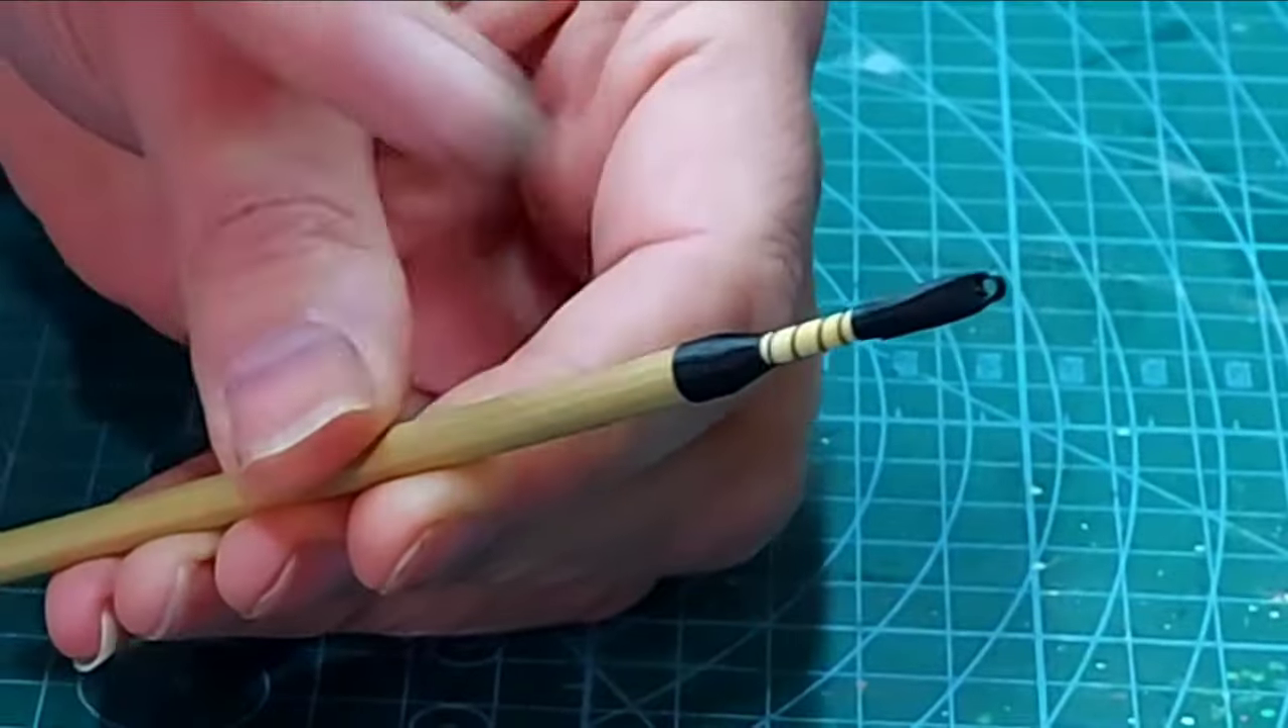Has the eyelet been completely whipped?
Yes.